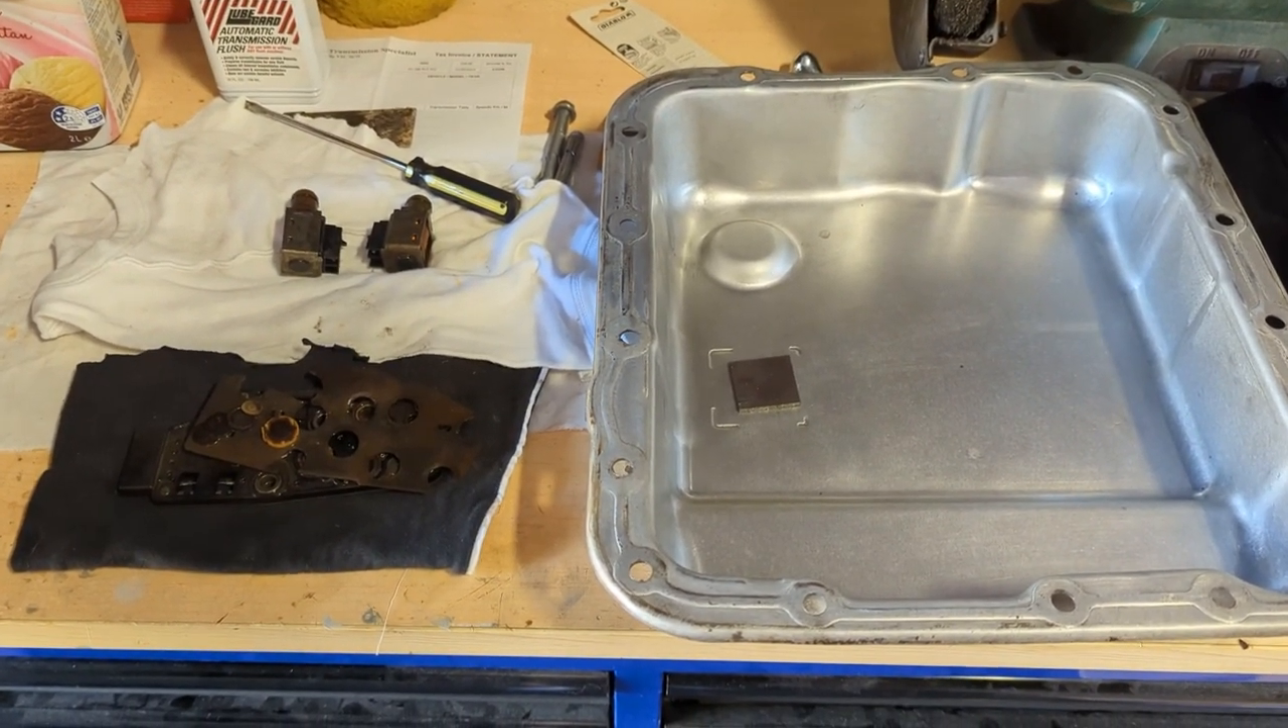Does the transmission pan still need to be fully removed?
No.